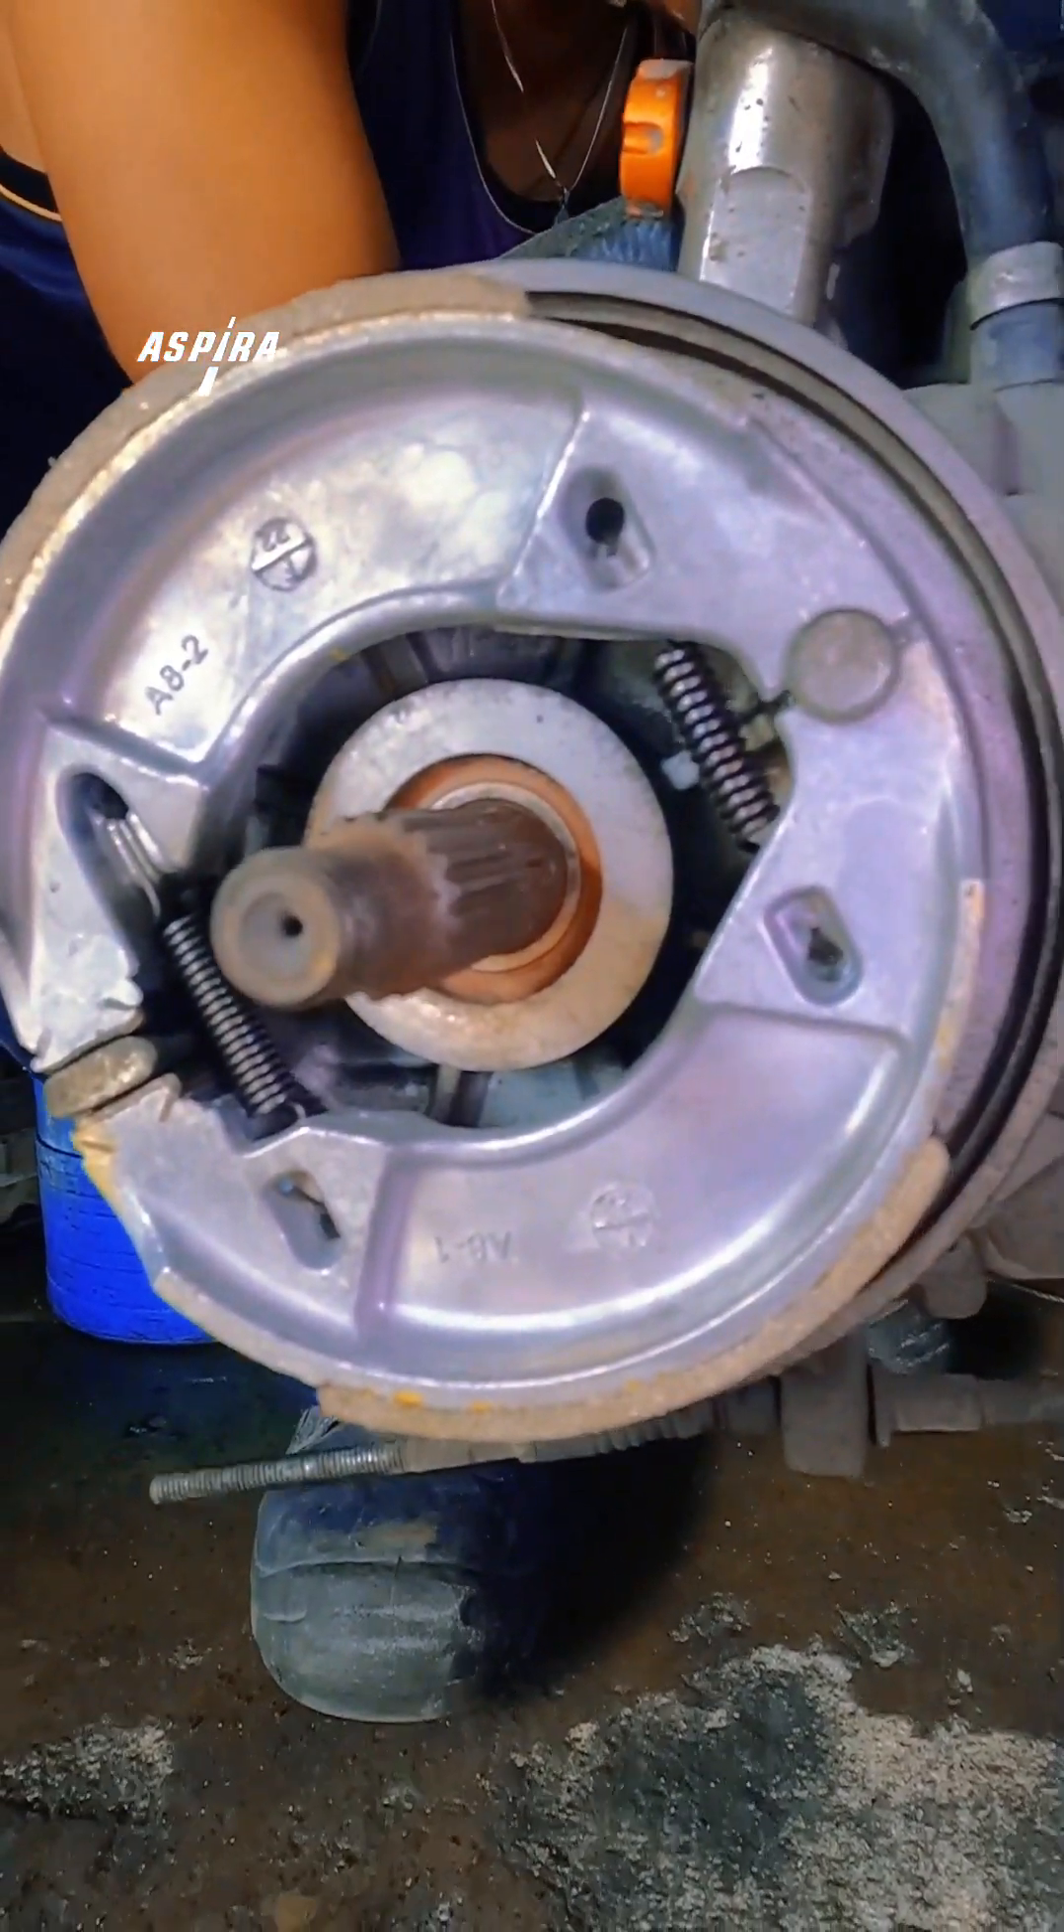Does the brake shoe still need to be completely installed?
No.